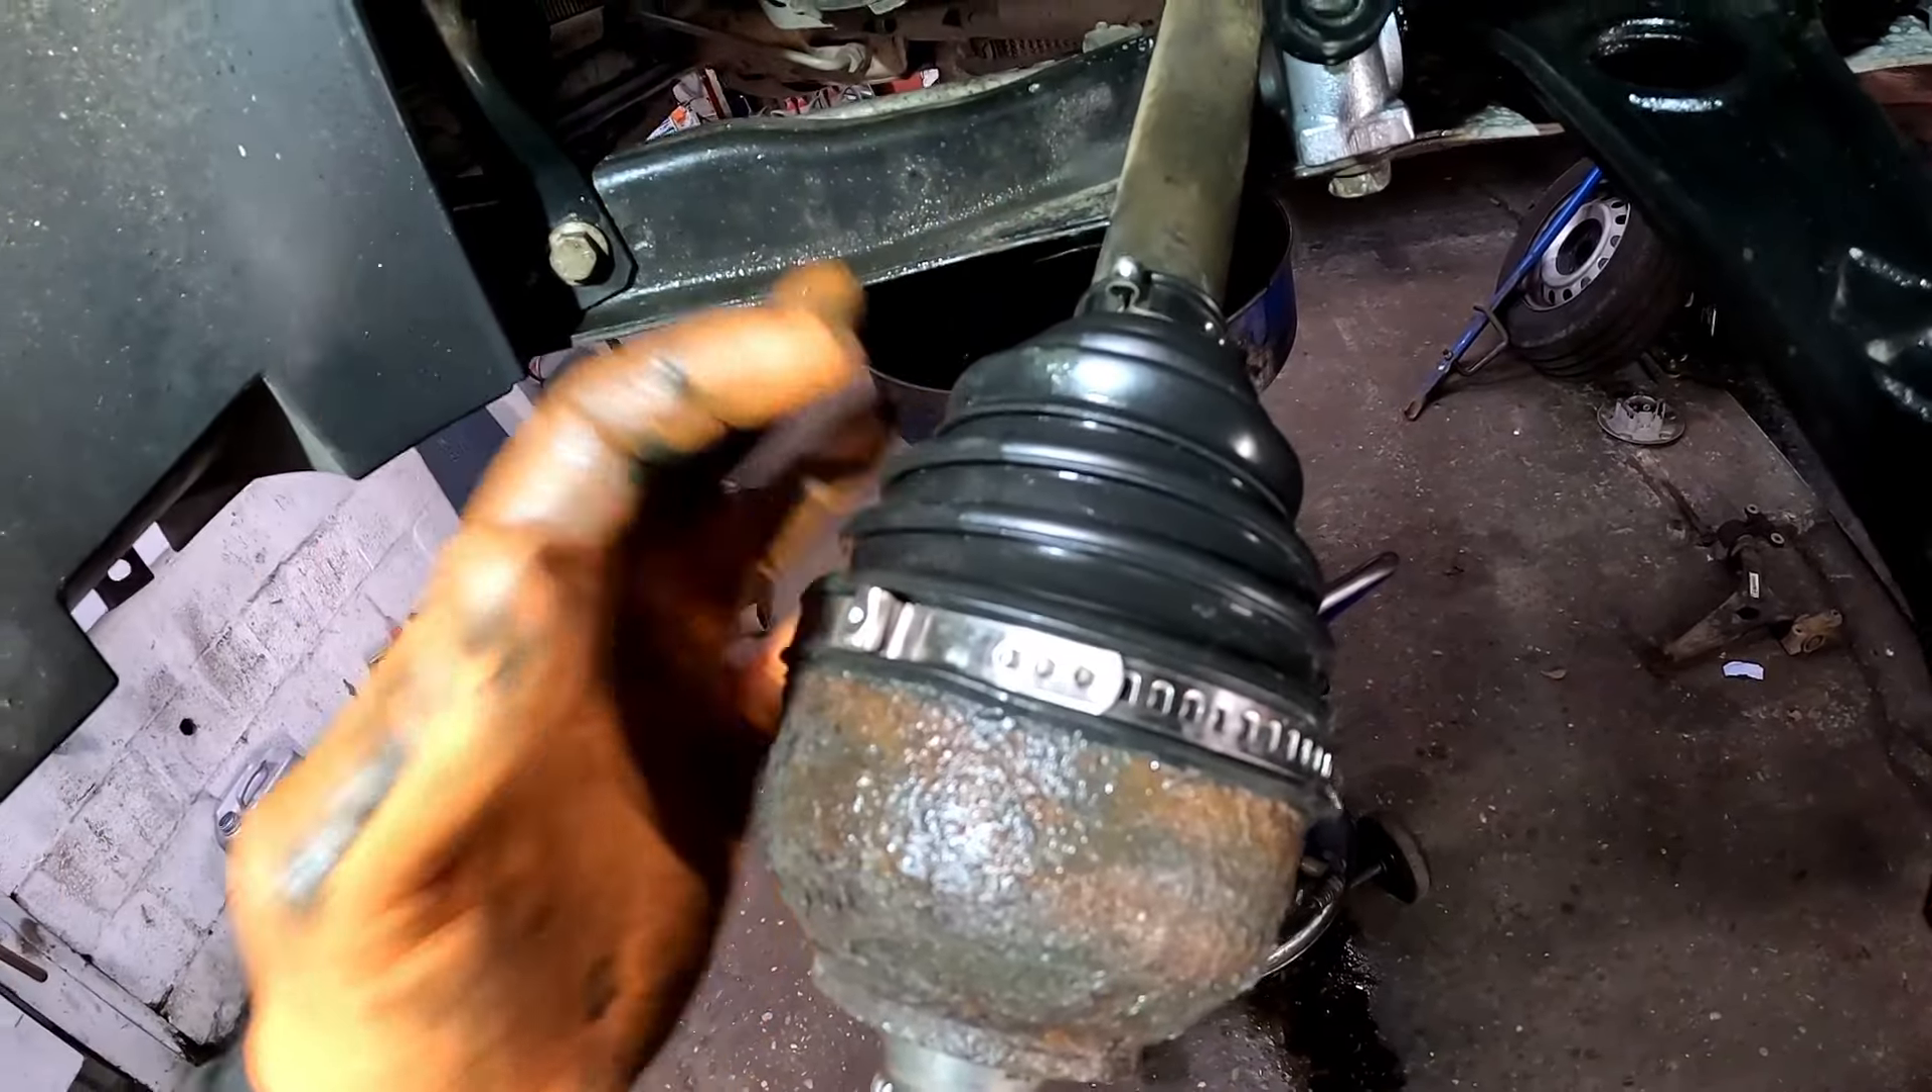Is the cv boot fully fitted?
Yes.